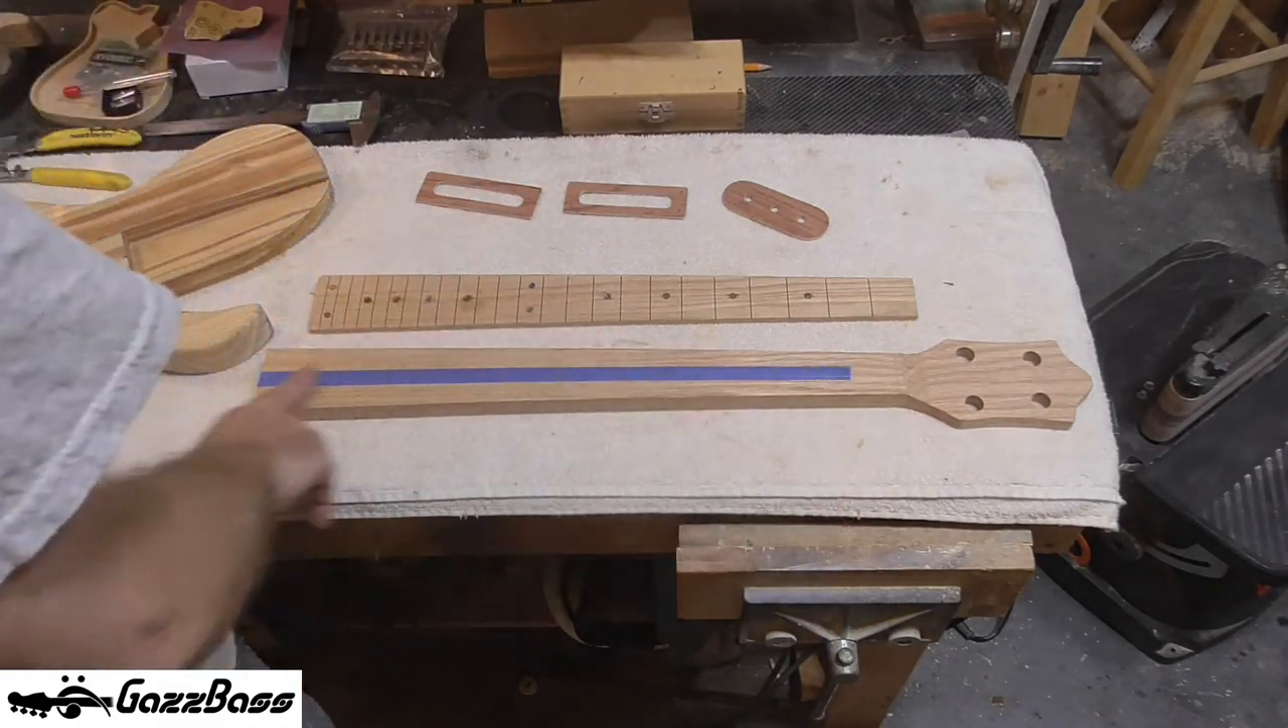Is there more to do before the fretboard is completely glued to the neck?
Yes.